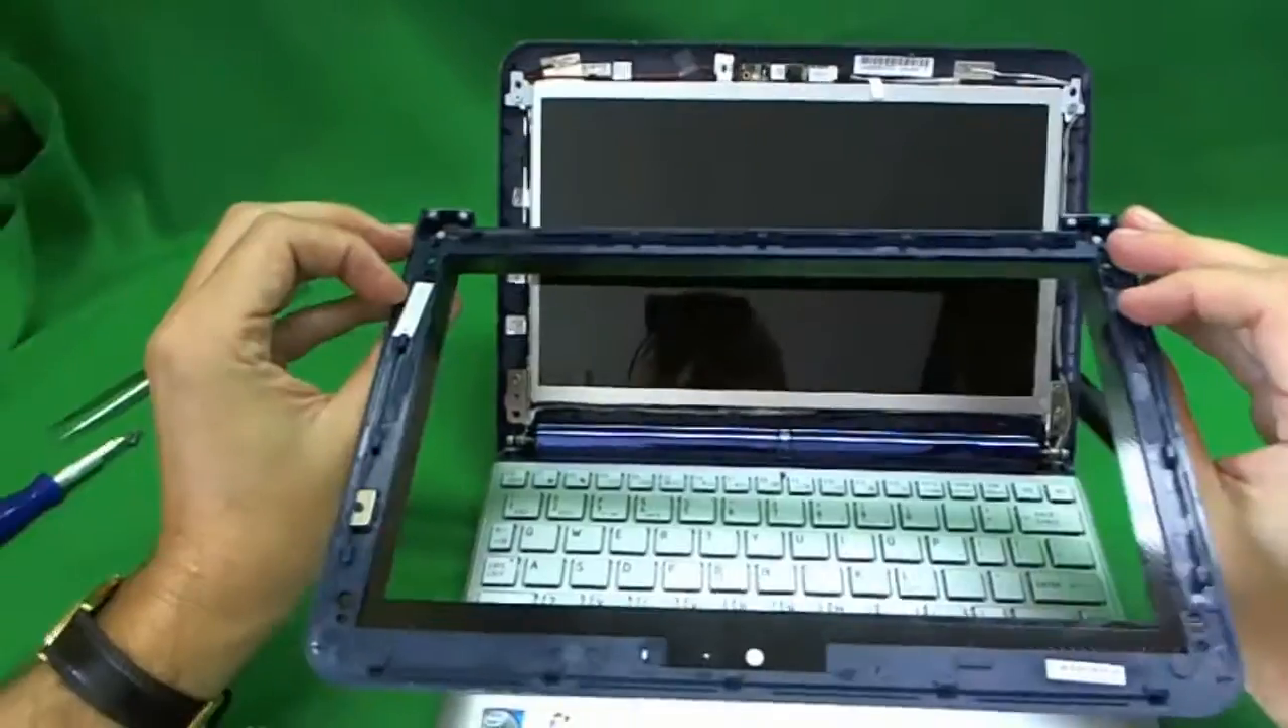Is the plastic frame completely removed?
Yes.